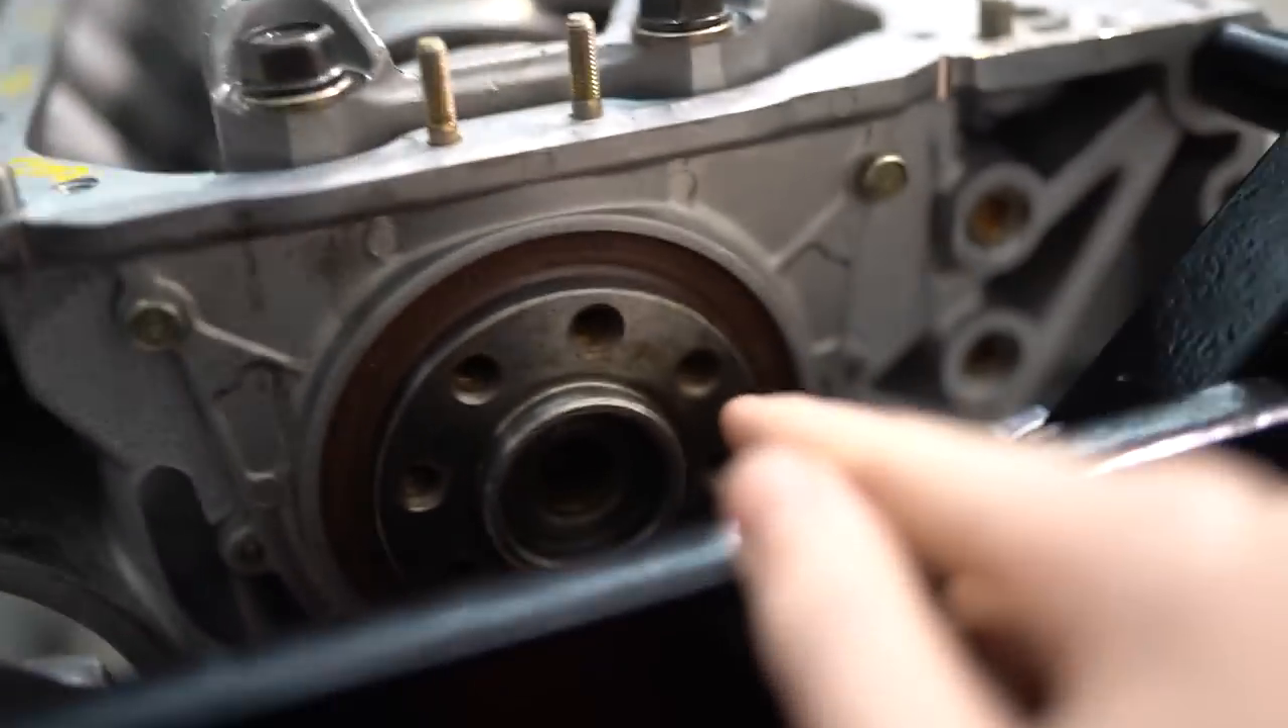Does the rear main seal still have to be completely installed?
No.